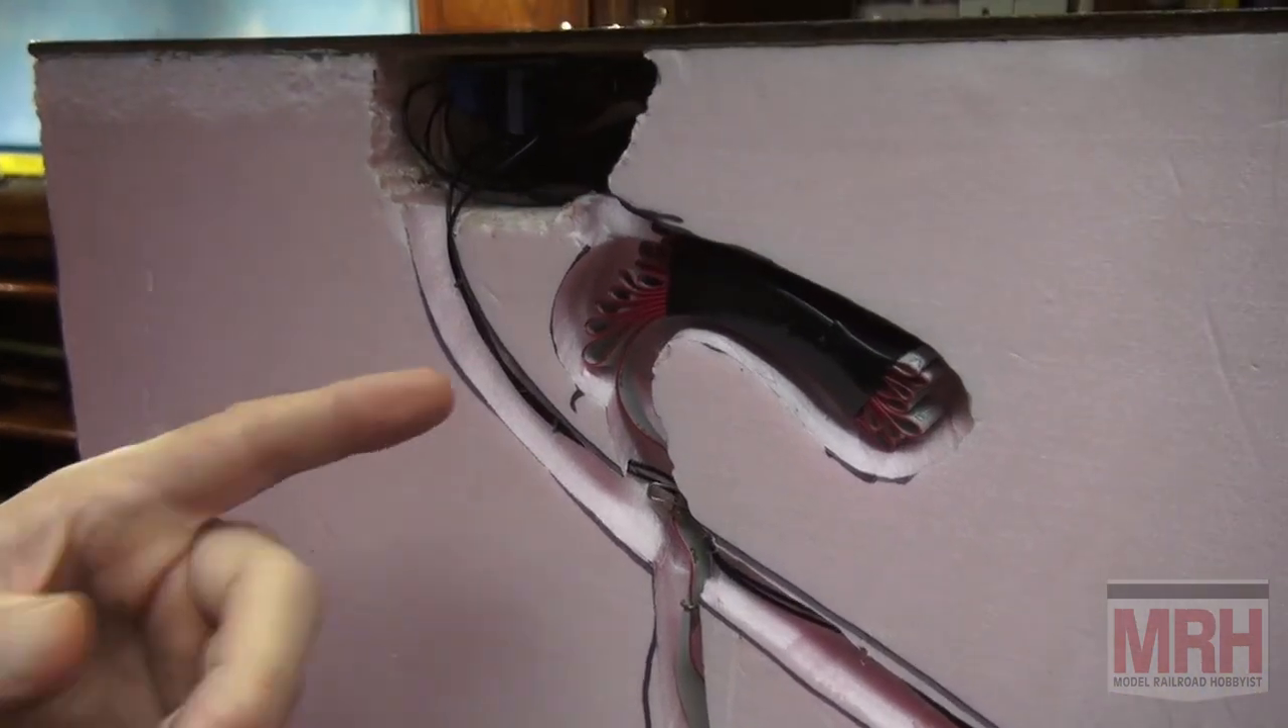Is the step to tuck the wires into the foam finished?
Yes.